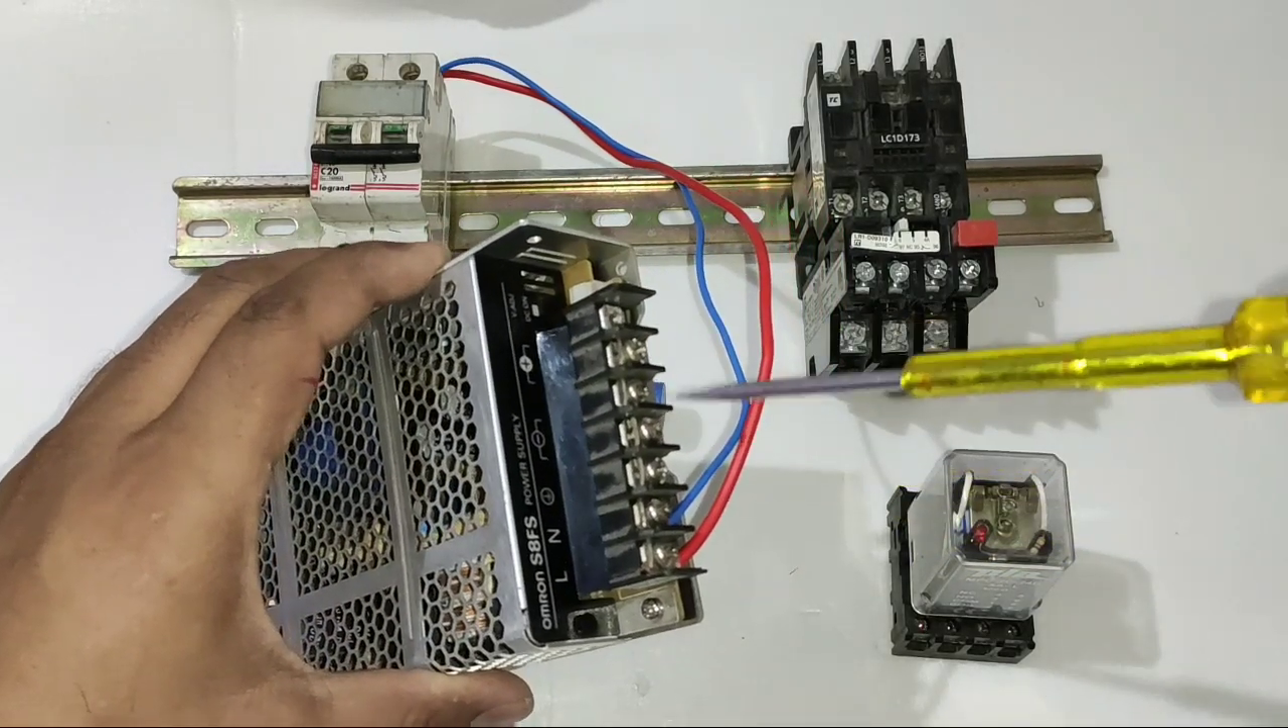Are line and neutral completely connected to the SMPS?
Yes.